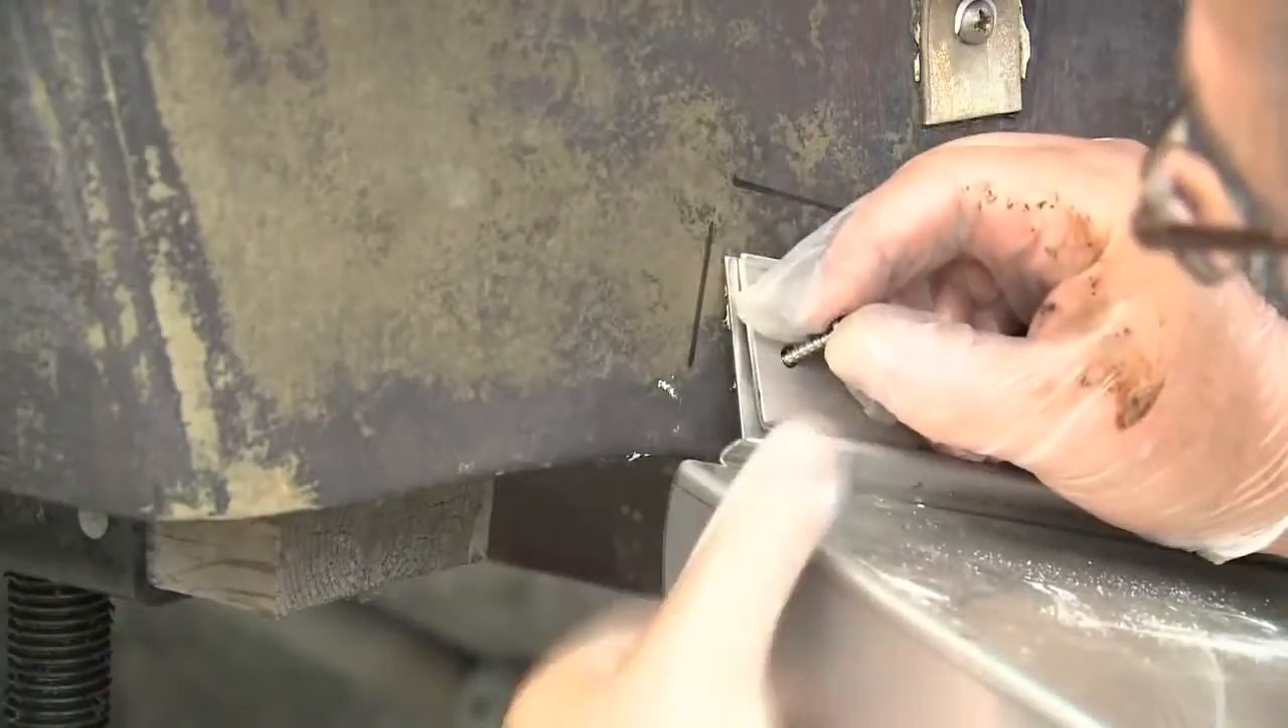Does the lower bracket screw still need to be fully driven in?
Yes.